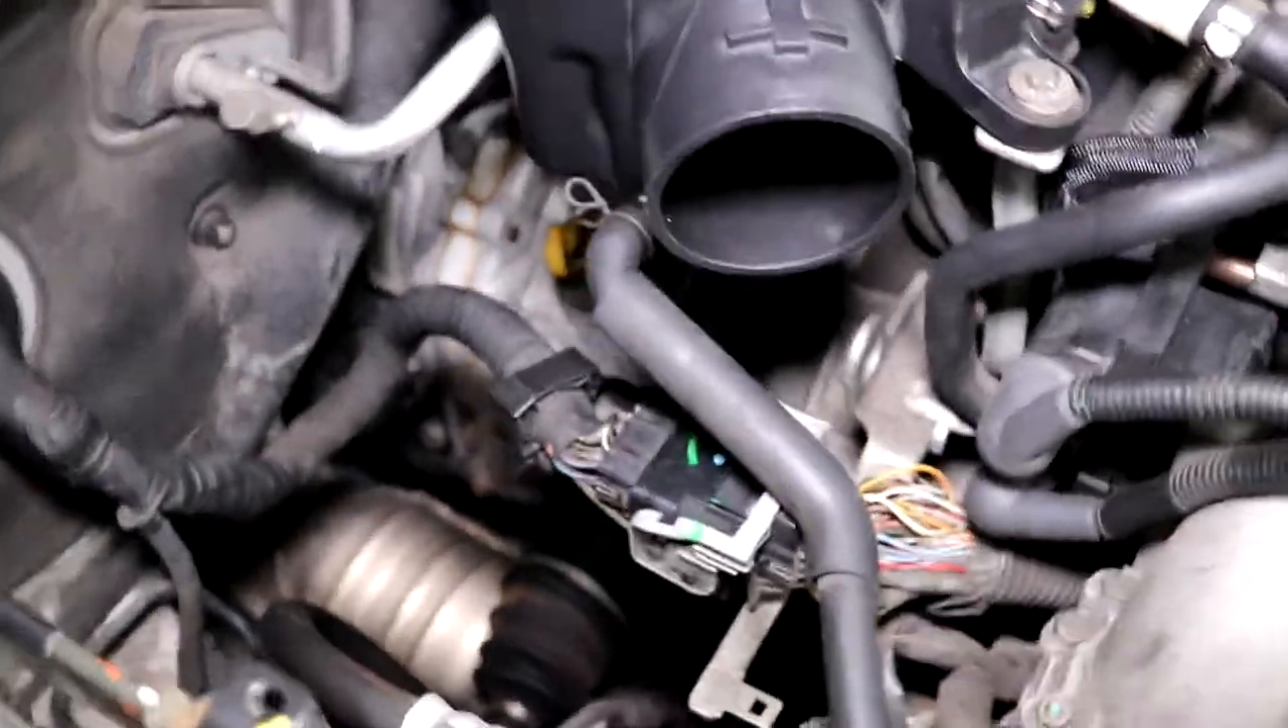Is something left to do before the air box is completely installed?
Yes.